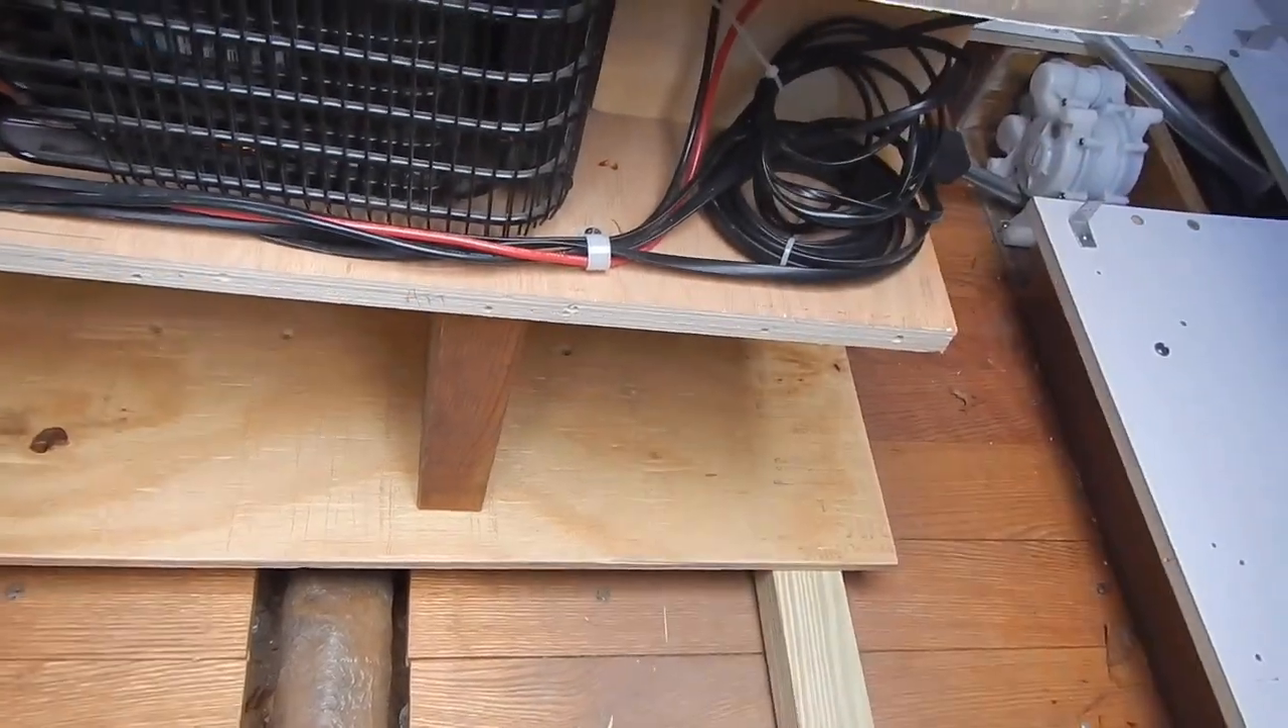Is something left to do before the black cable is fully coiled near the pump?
No.